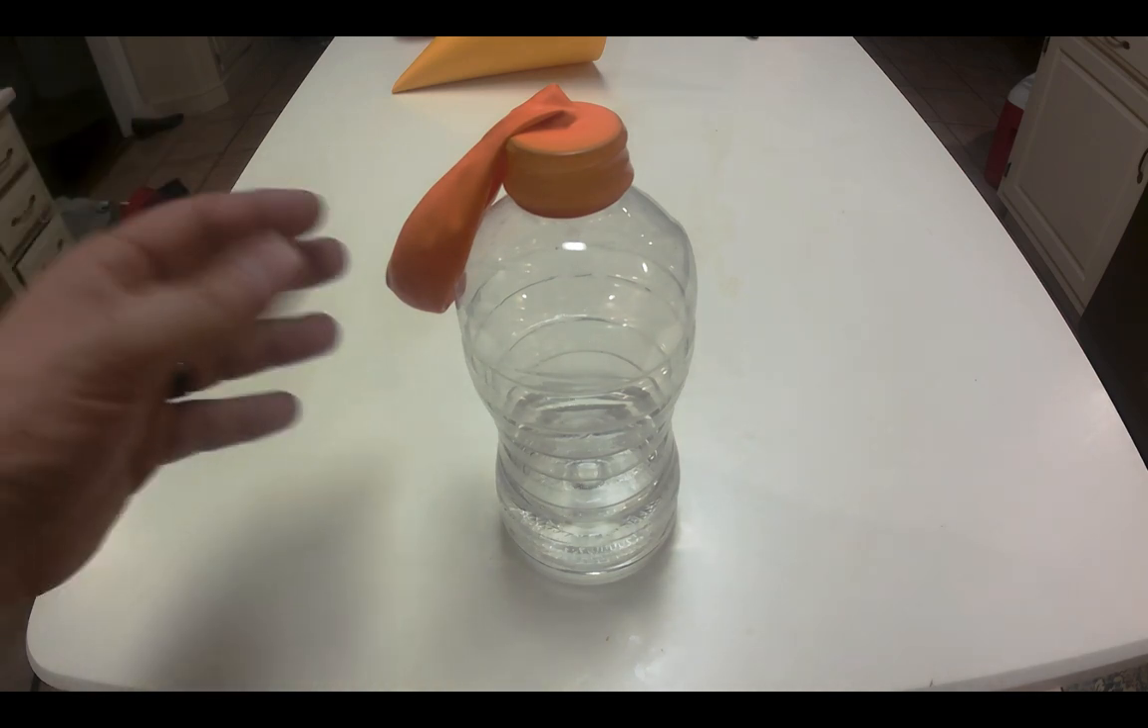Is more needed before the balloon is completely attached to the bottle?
No.